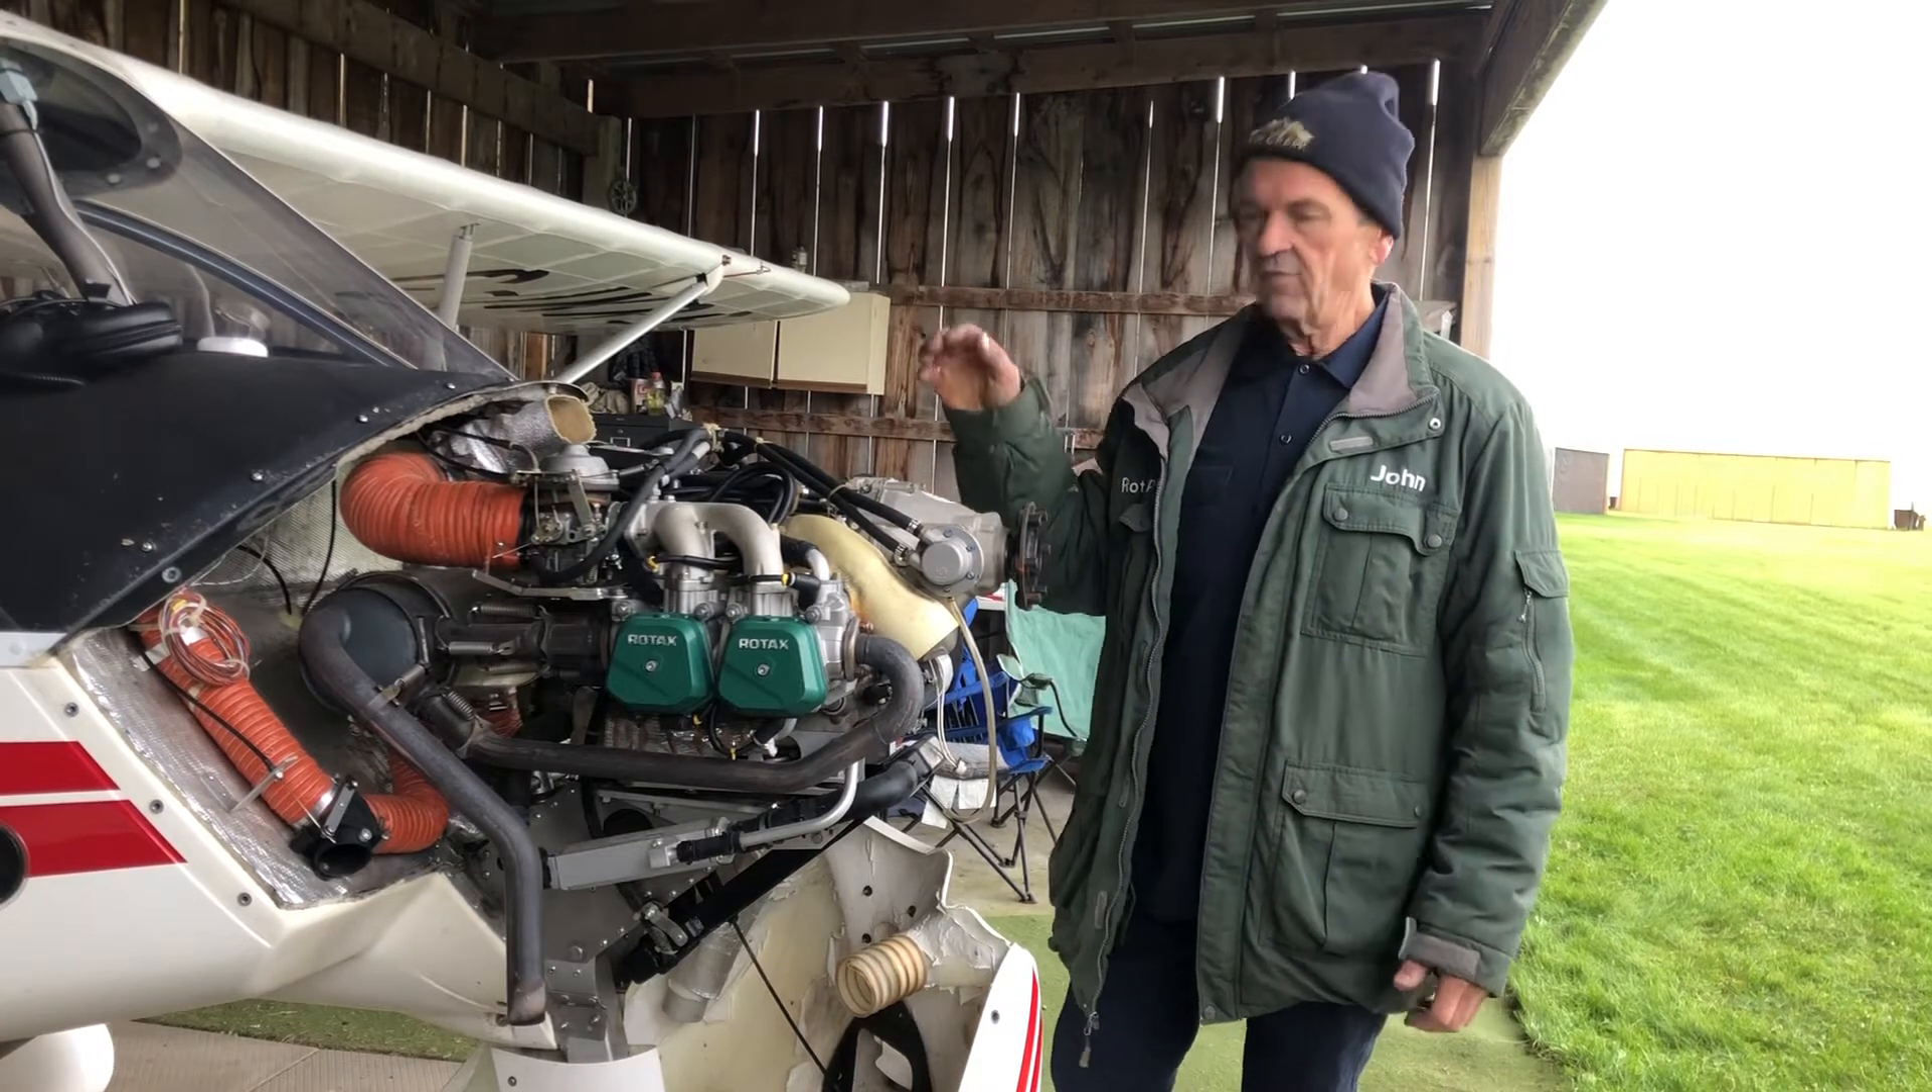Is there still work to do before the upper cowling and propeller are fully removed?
No.